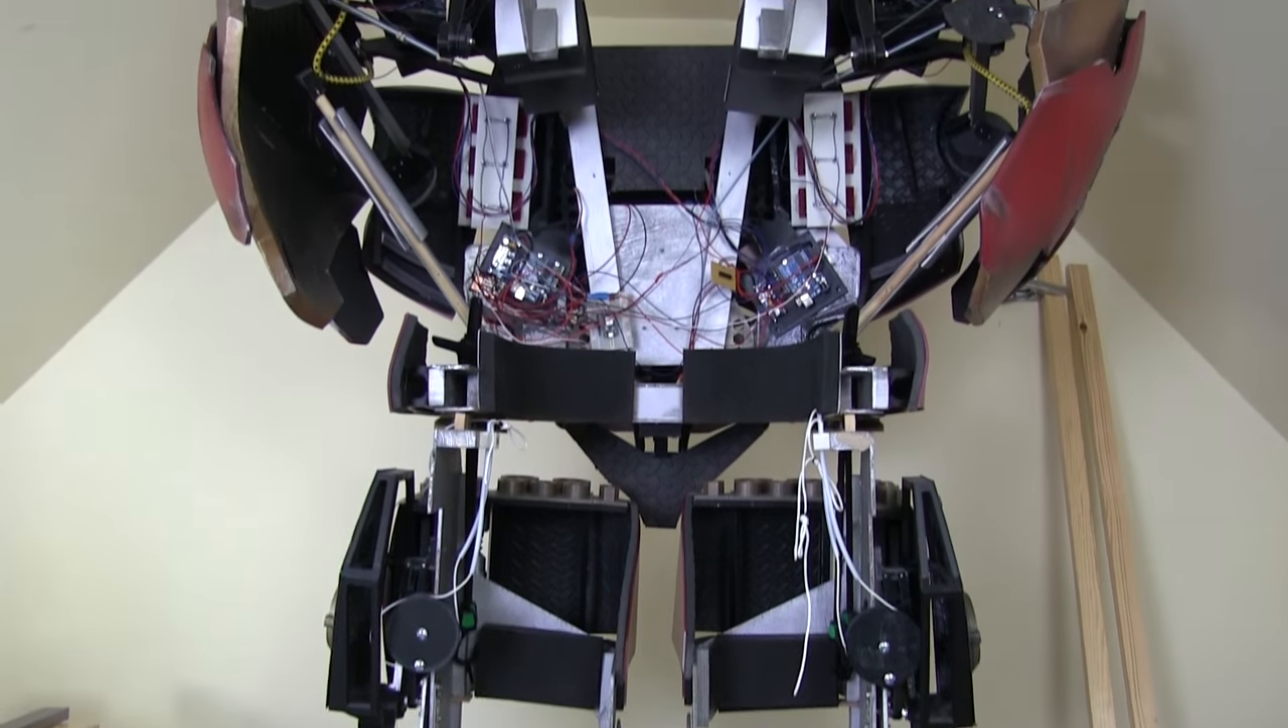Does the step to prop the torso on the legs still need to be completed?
No.